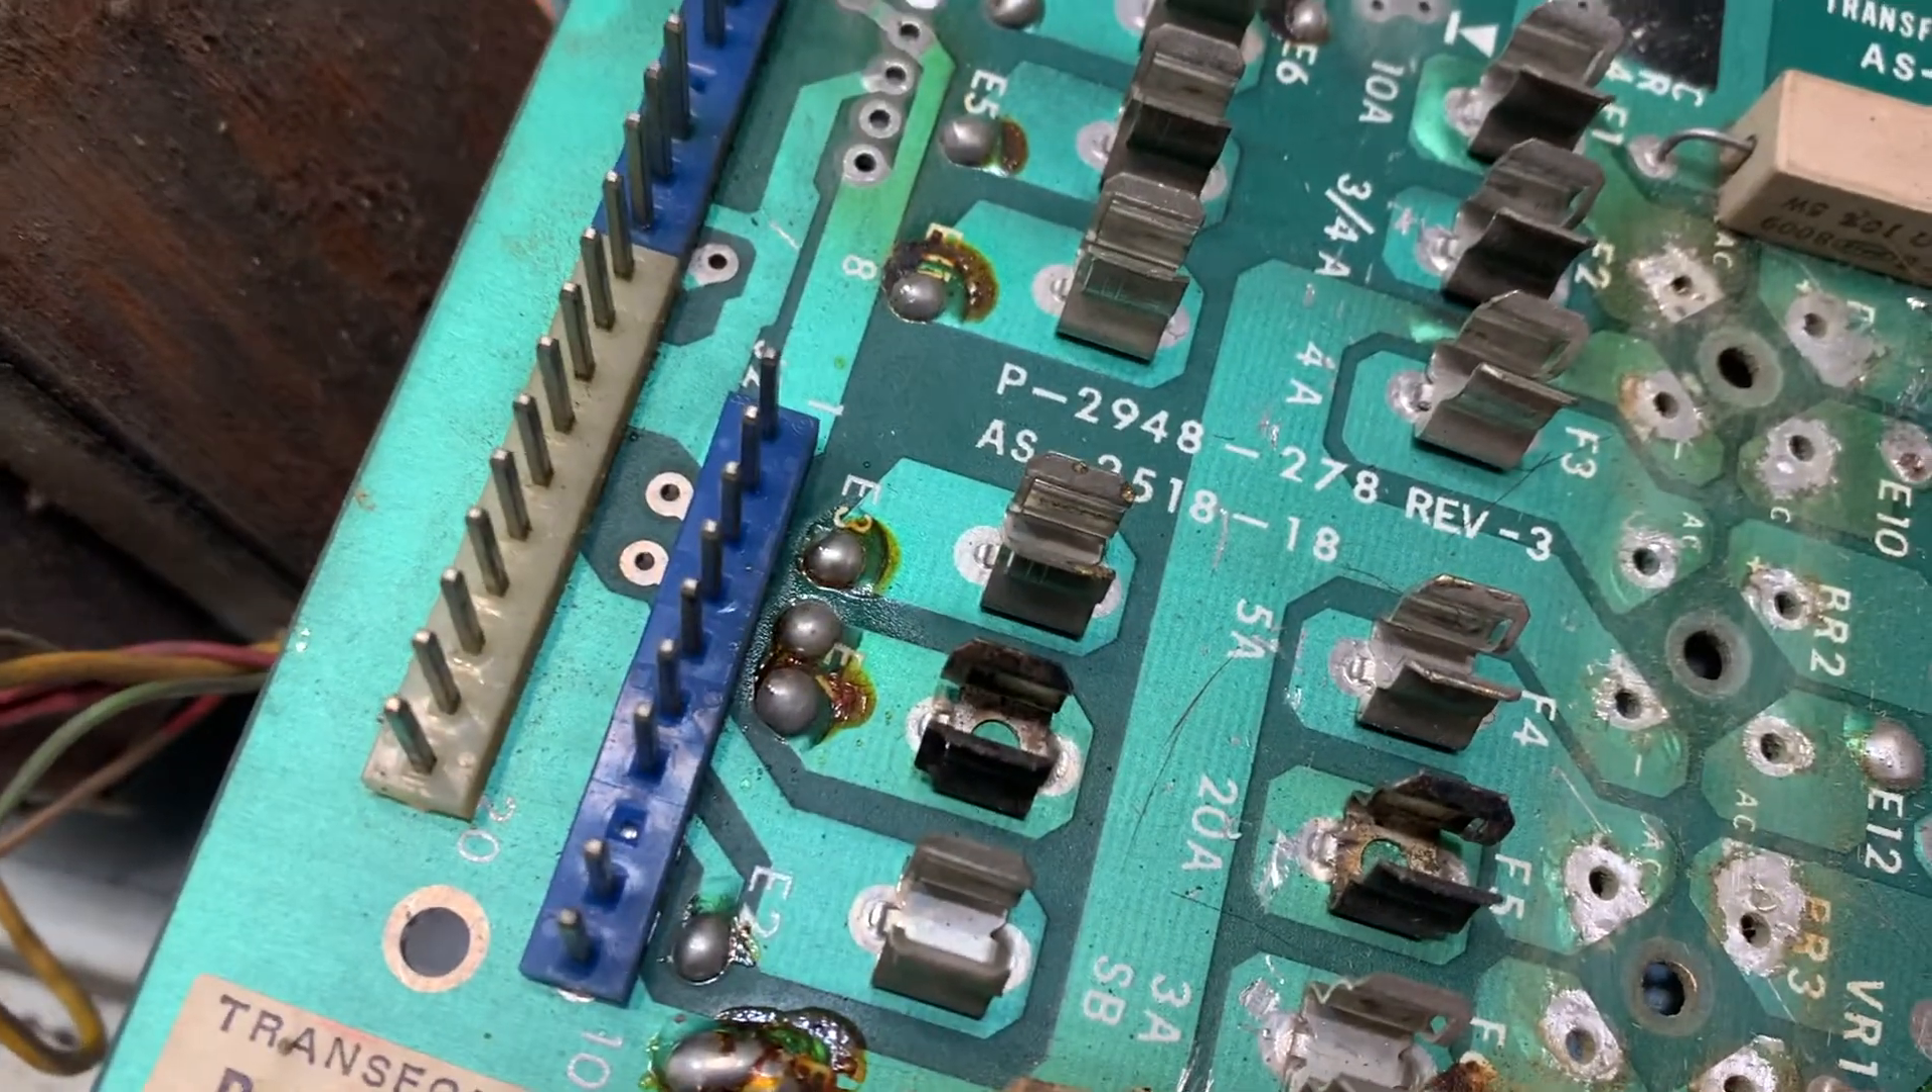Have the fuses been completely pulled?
Yes.